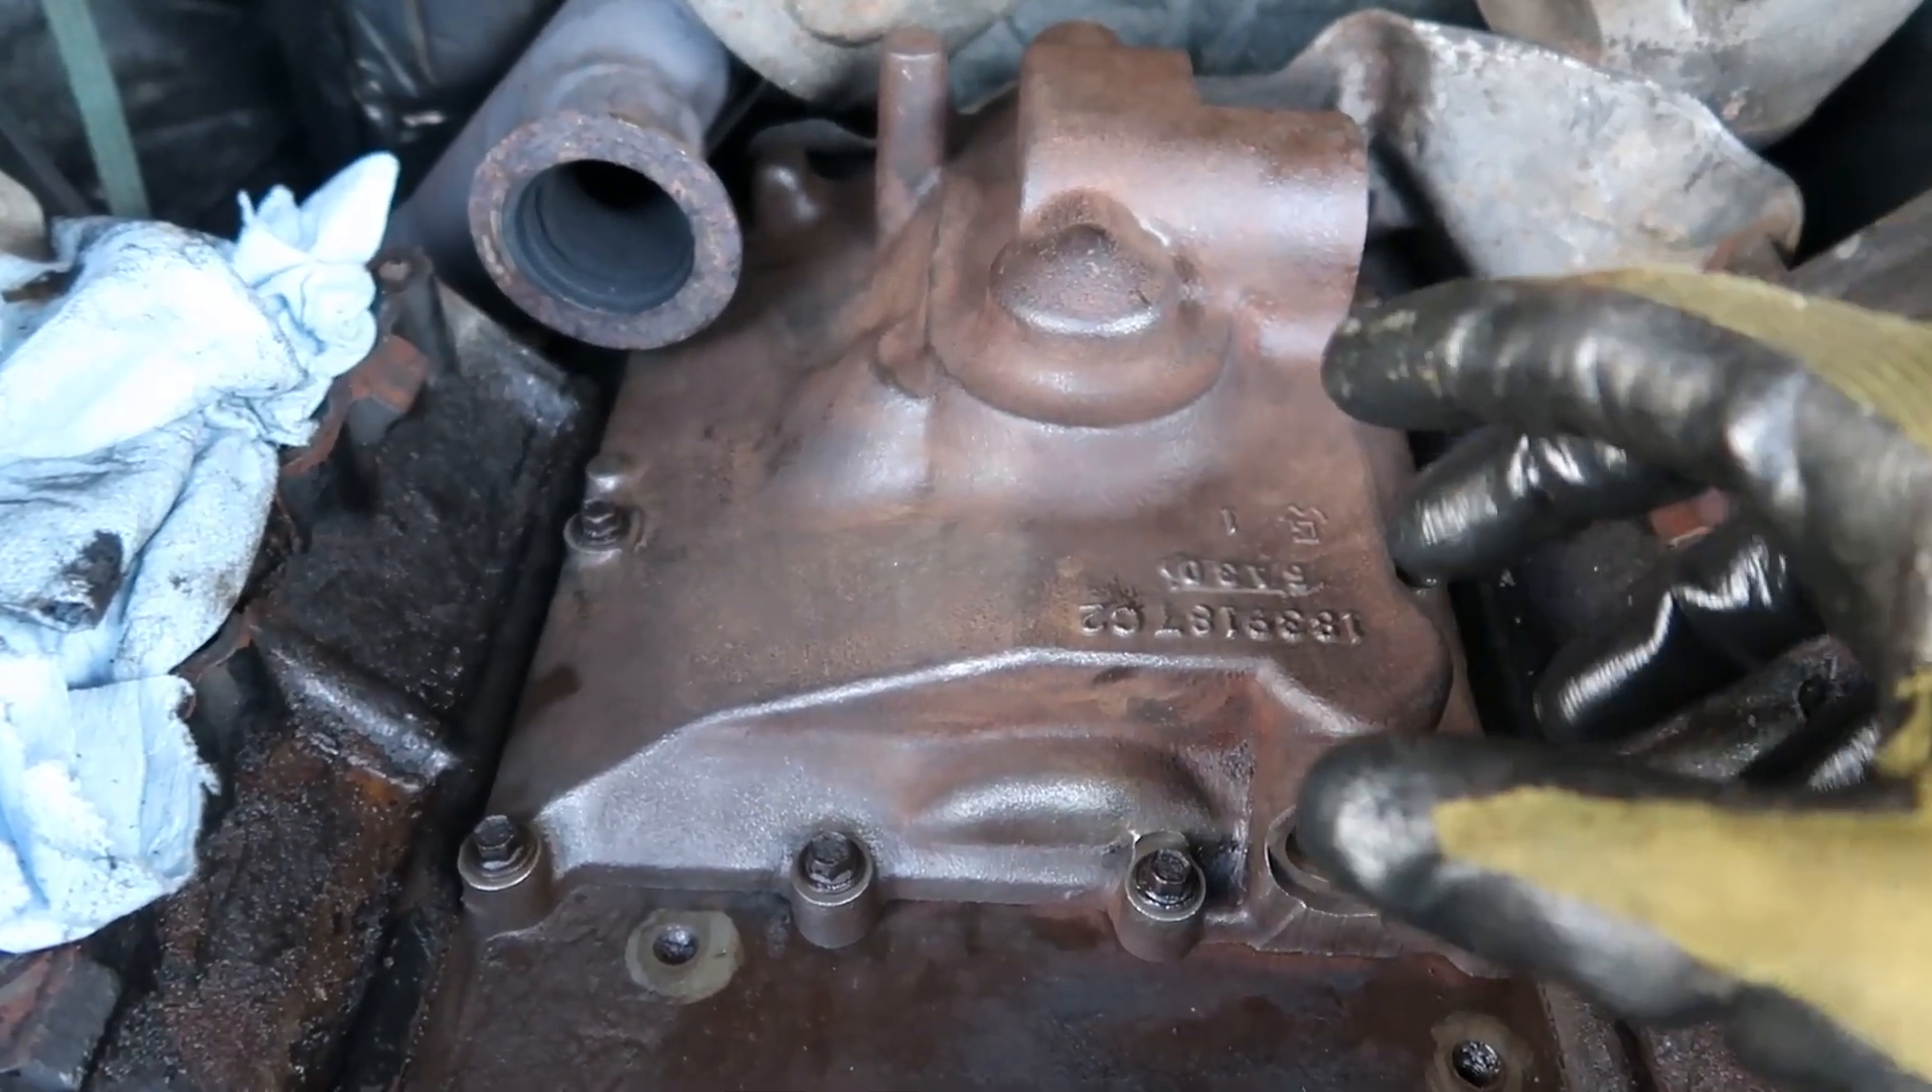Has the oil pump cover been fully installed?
Yes.